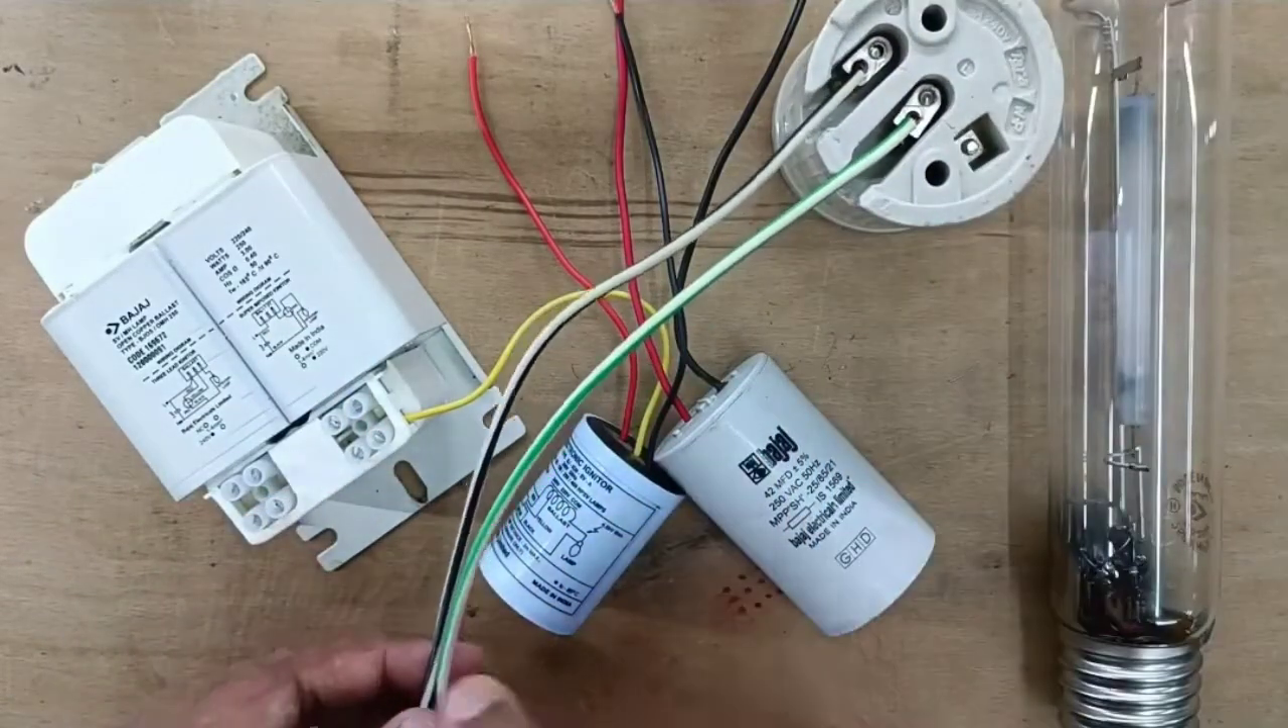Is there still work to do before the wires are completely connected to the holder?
No.